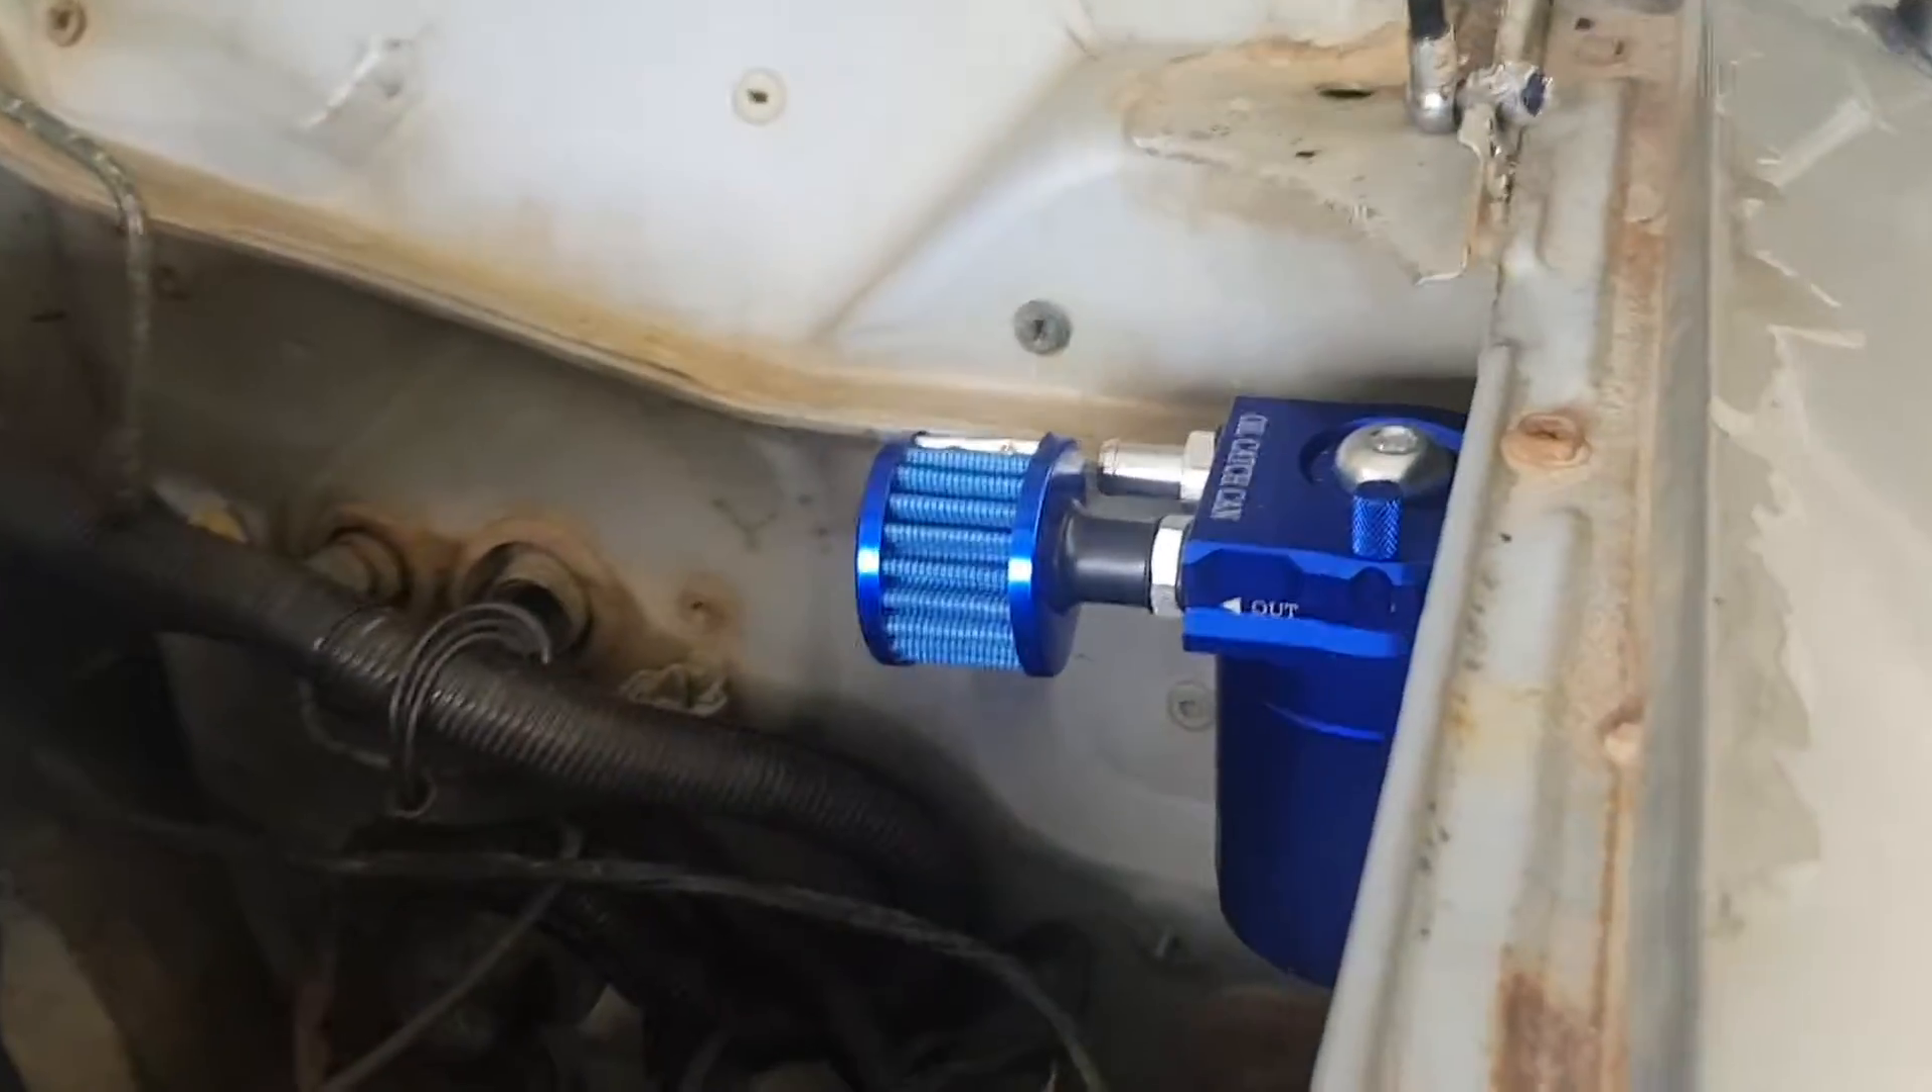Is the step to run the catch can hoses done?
No.